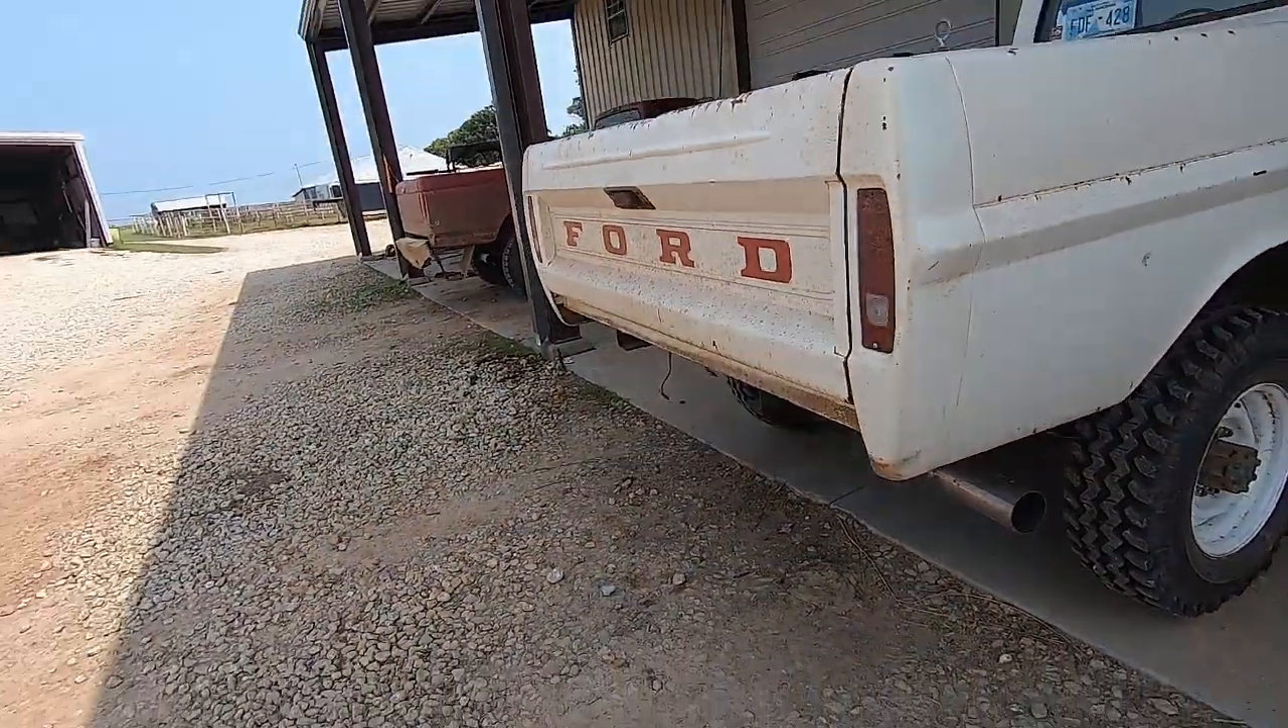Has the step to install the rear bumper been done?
No.